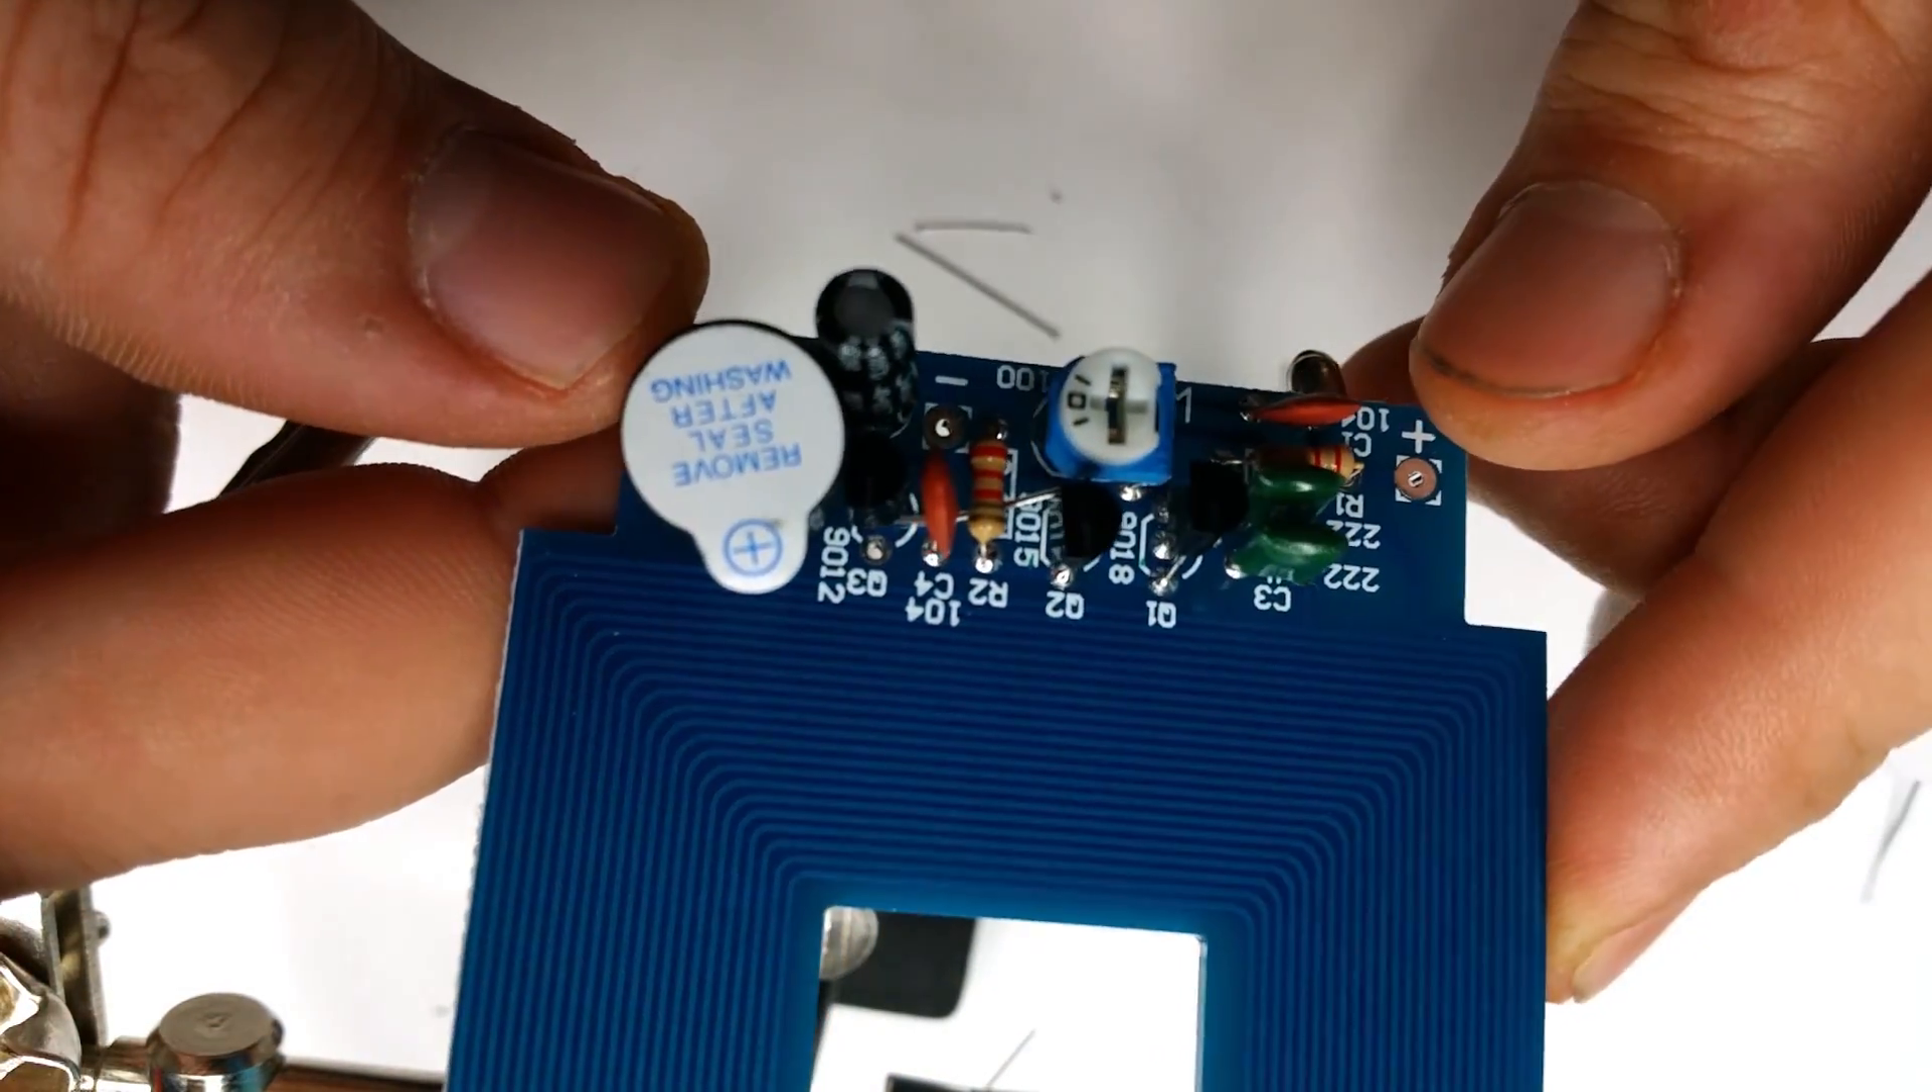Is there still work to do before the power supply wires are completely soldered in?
Yes.